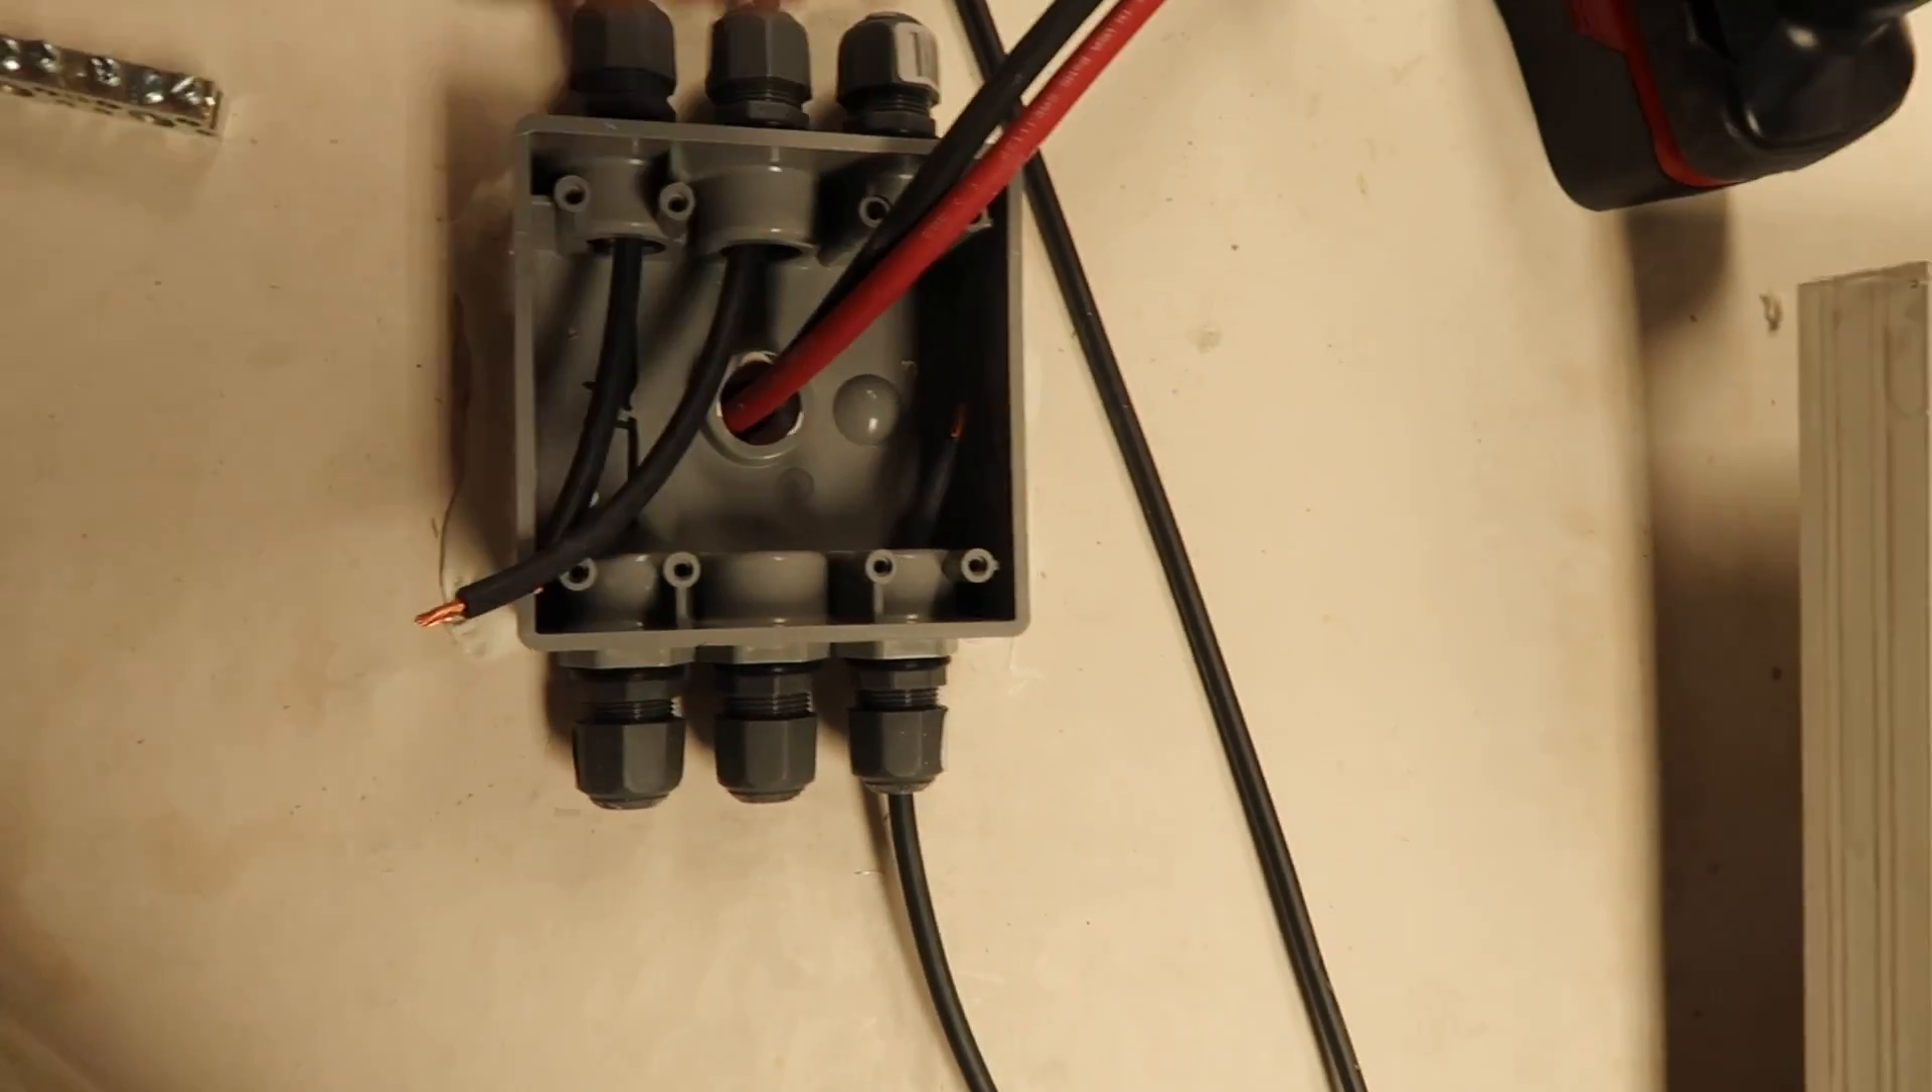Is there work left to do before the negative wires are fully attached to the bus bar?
Yes.